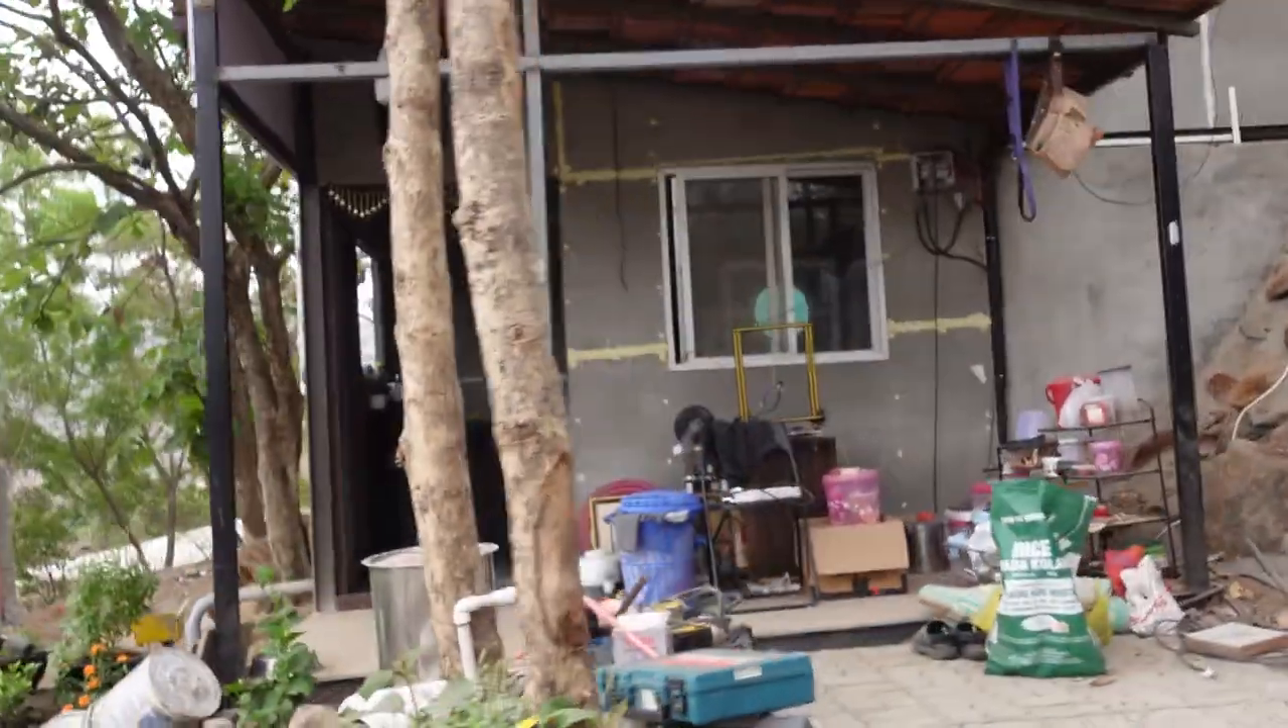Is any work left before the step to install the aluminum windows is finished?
No.